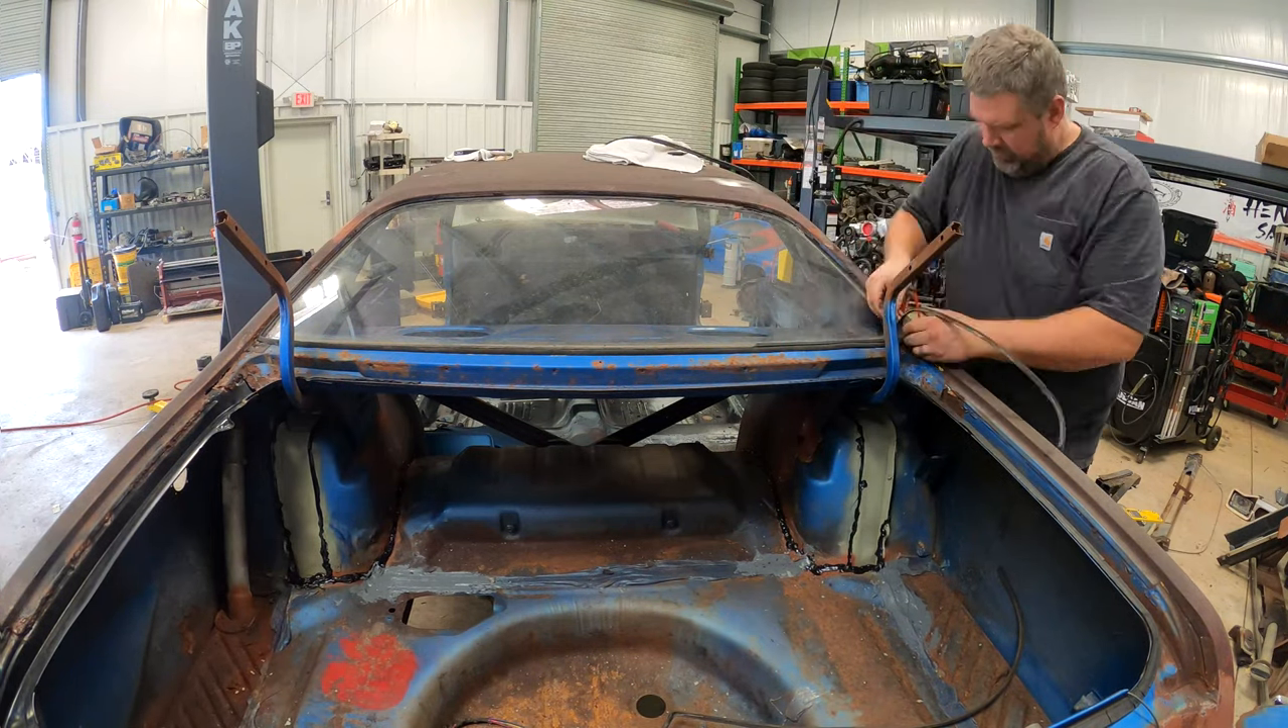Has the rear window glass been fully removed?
No.